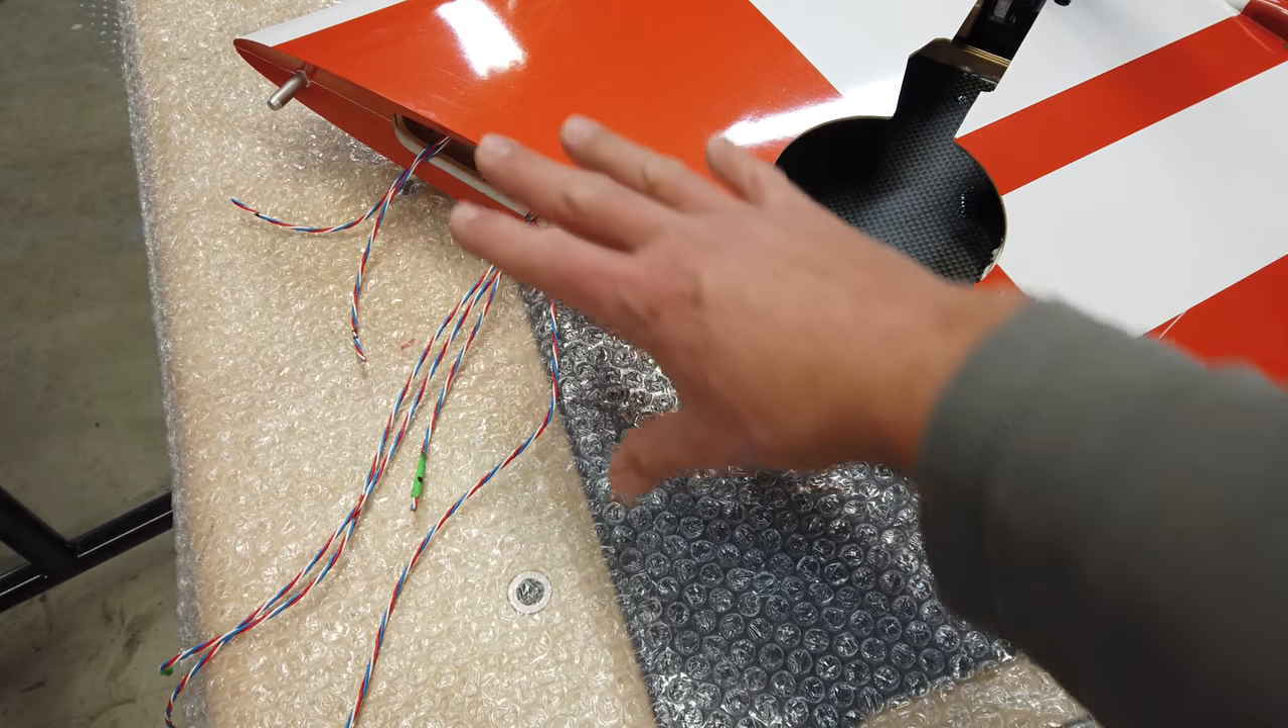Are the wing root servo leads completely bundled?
No.